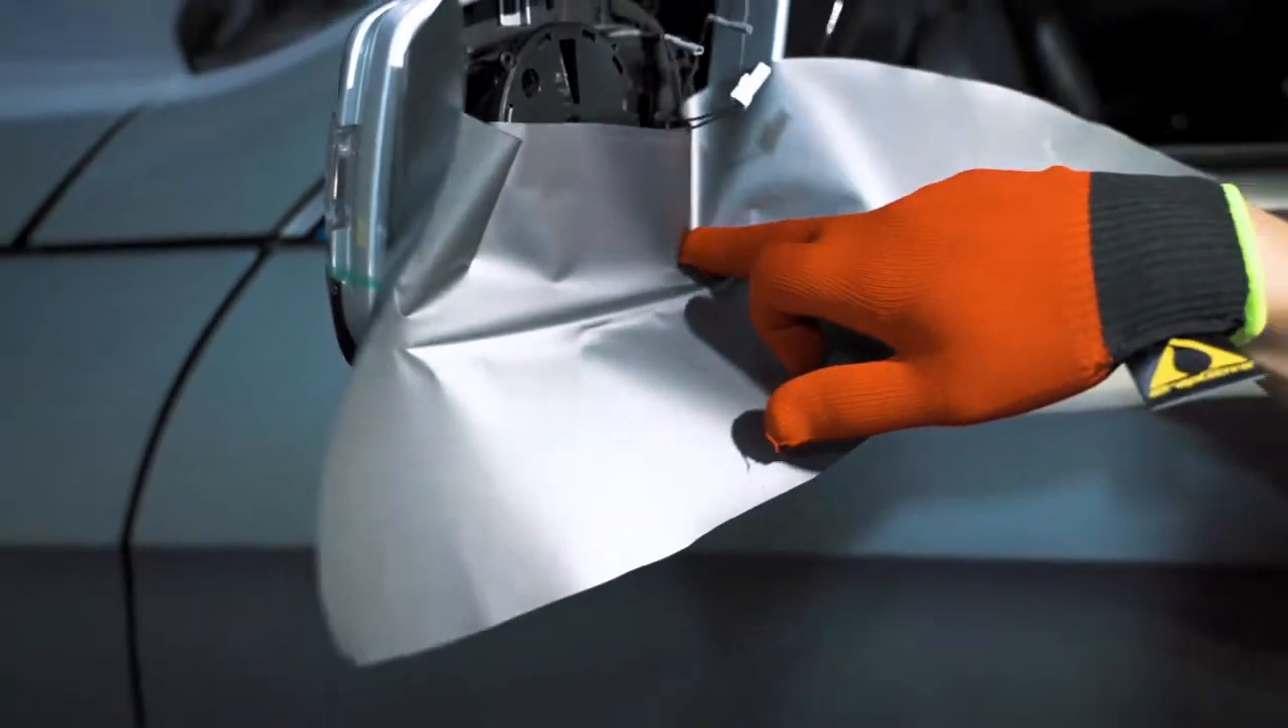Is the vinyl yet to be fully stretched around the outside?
Yes.